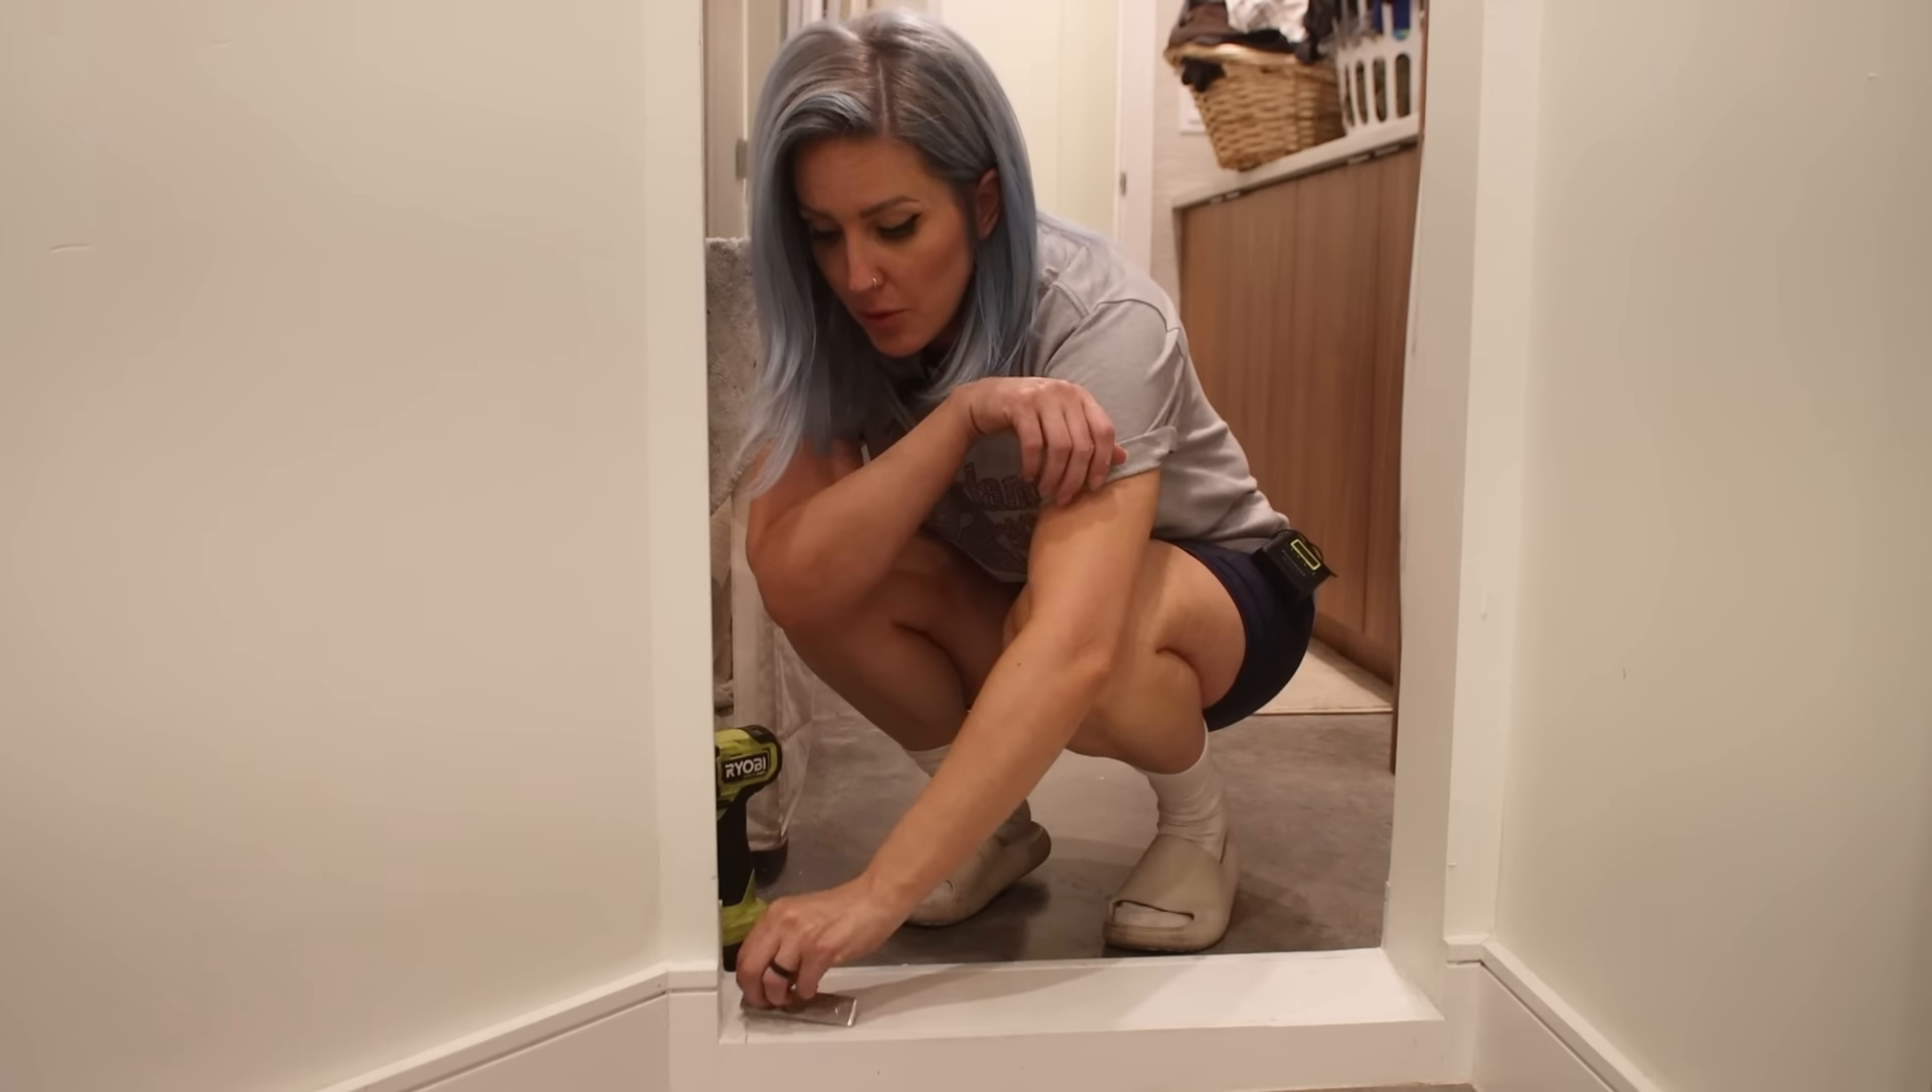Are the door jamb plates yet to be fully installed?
Yes.